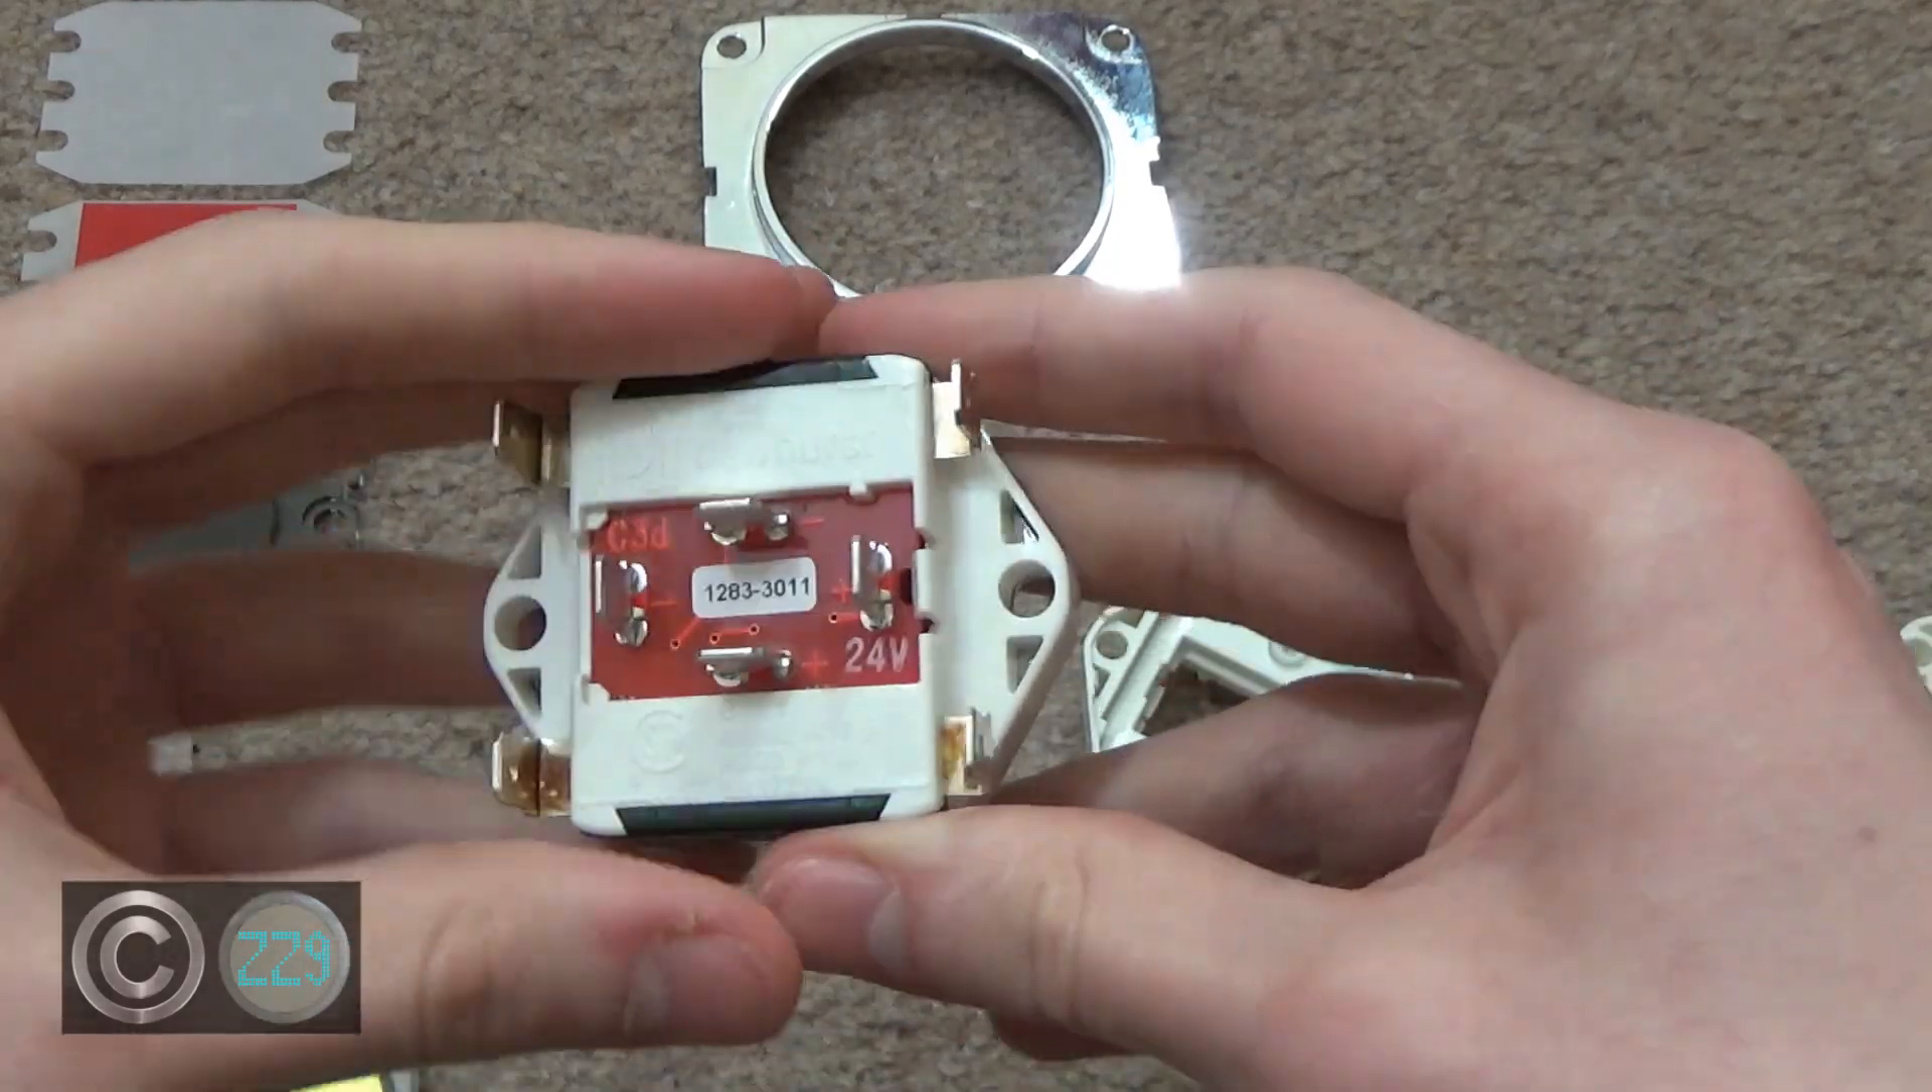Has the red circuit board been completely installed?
Yes.